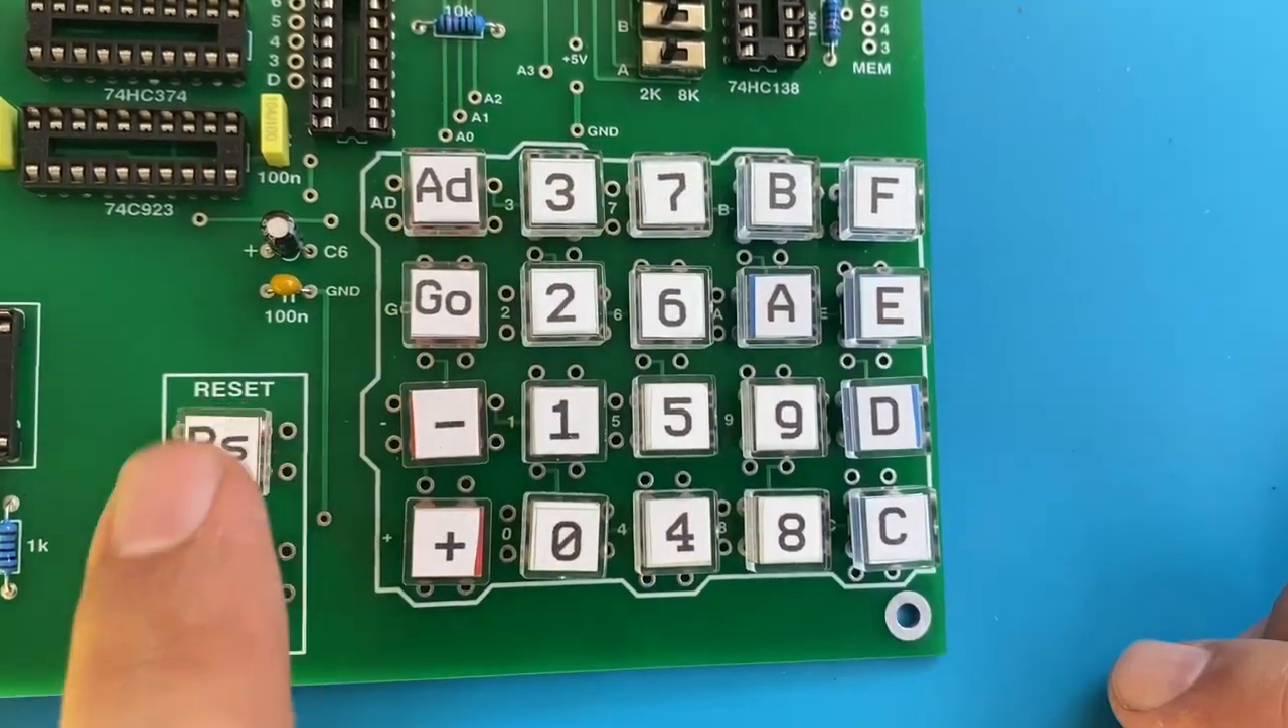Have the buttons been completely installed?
Yes.